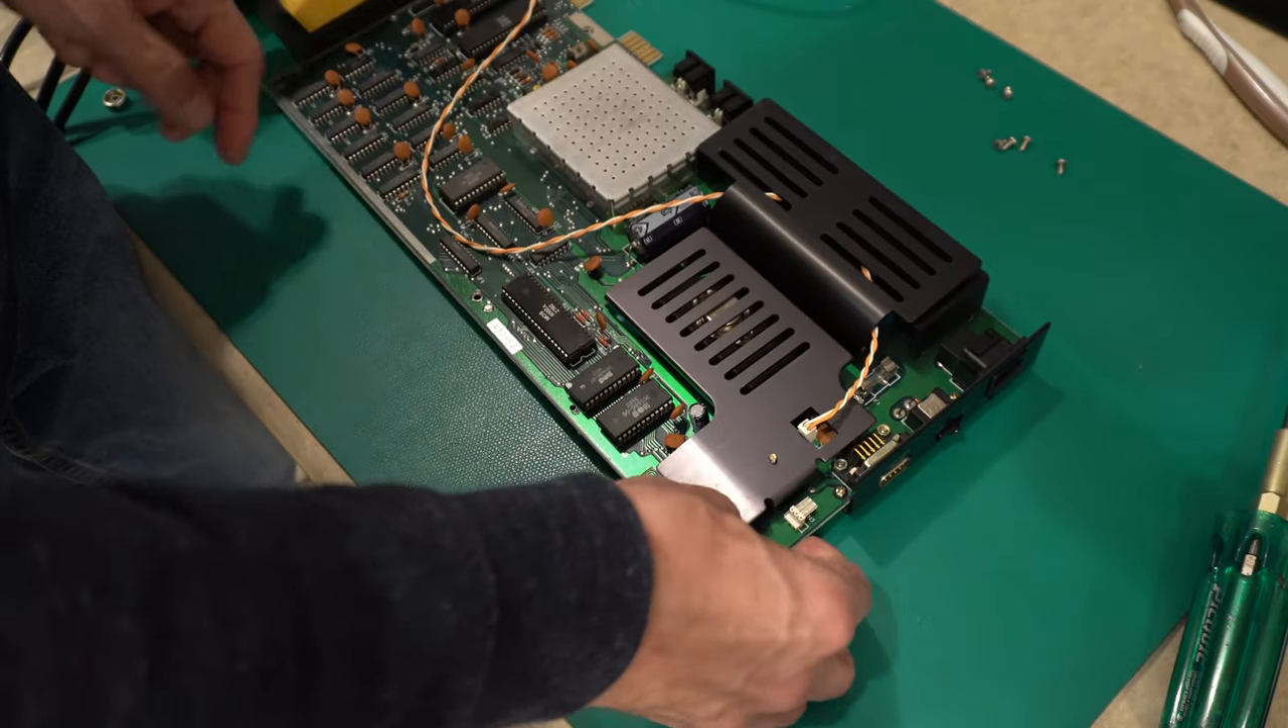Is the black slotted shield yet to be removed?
Yes.